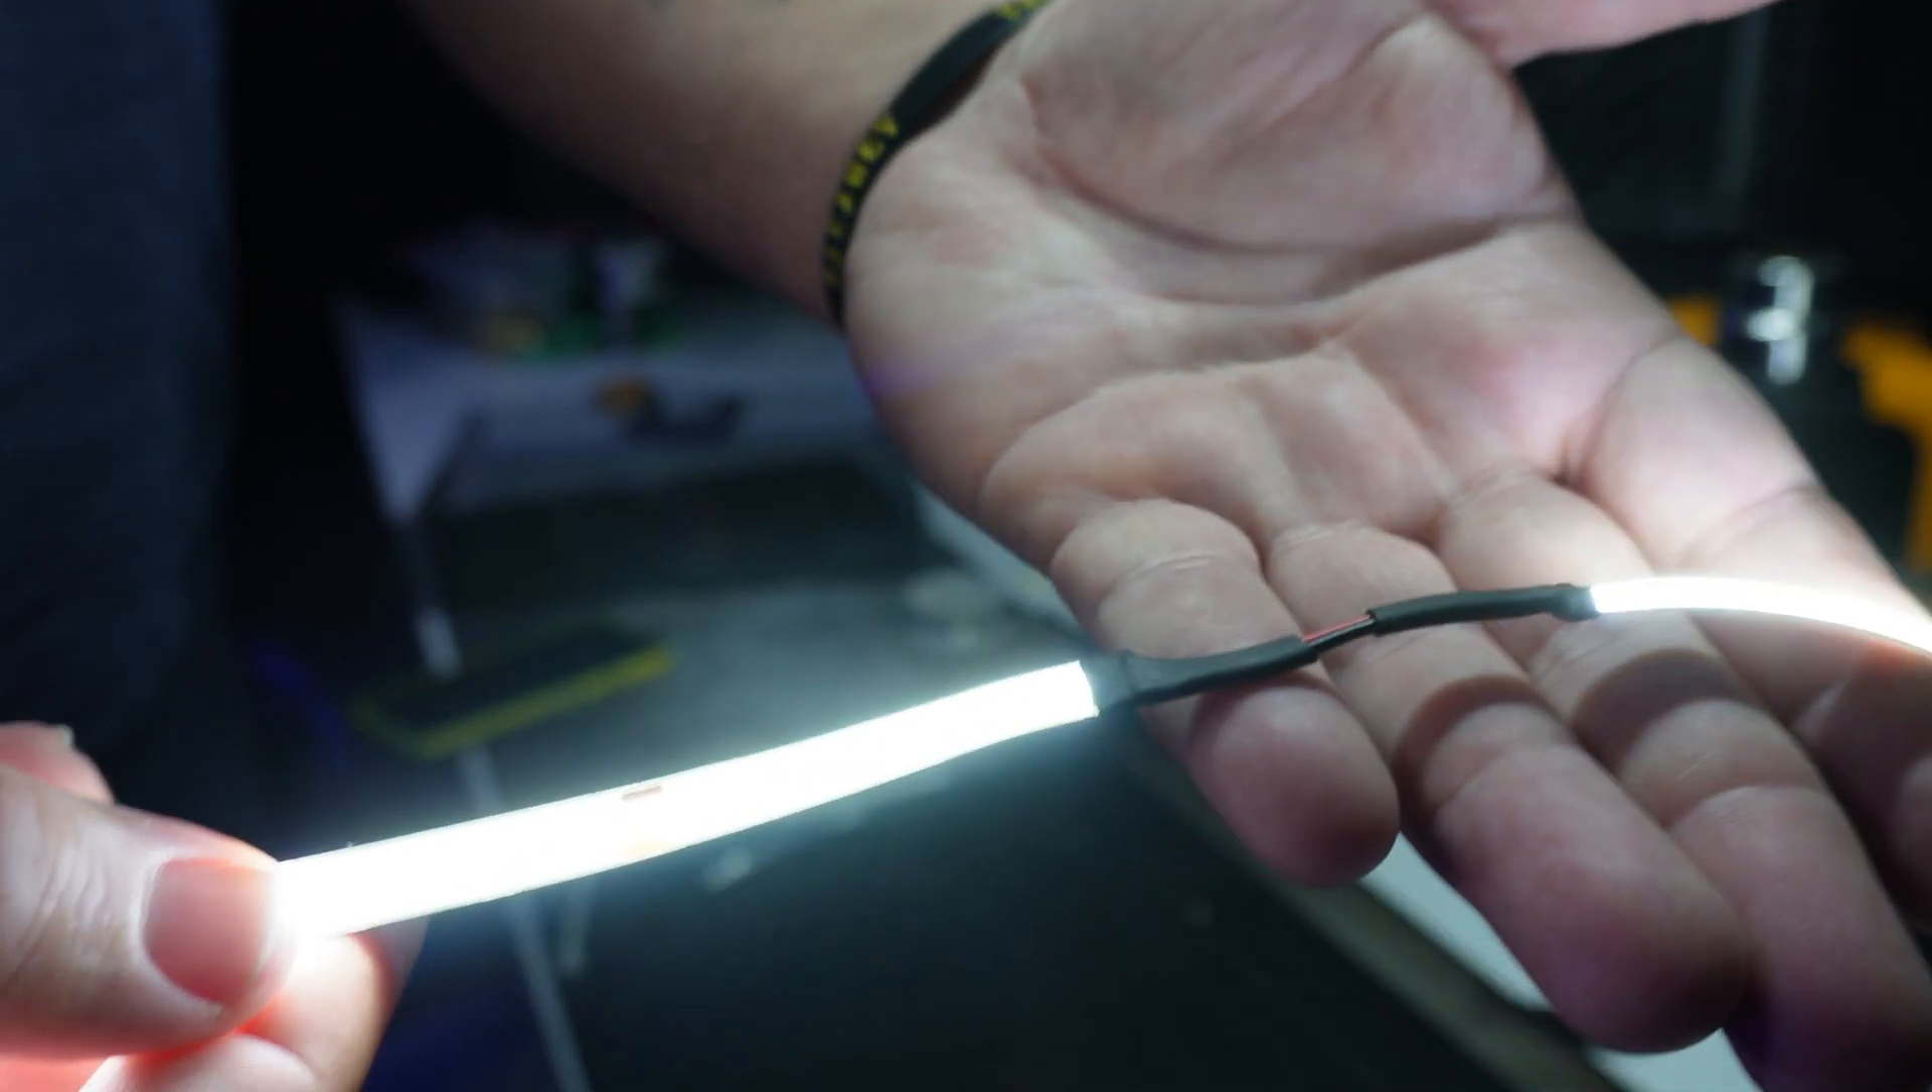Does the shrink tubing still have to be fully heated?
No.